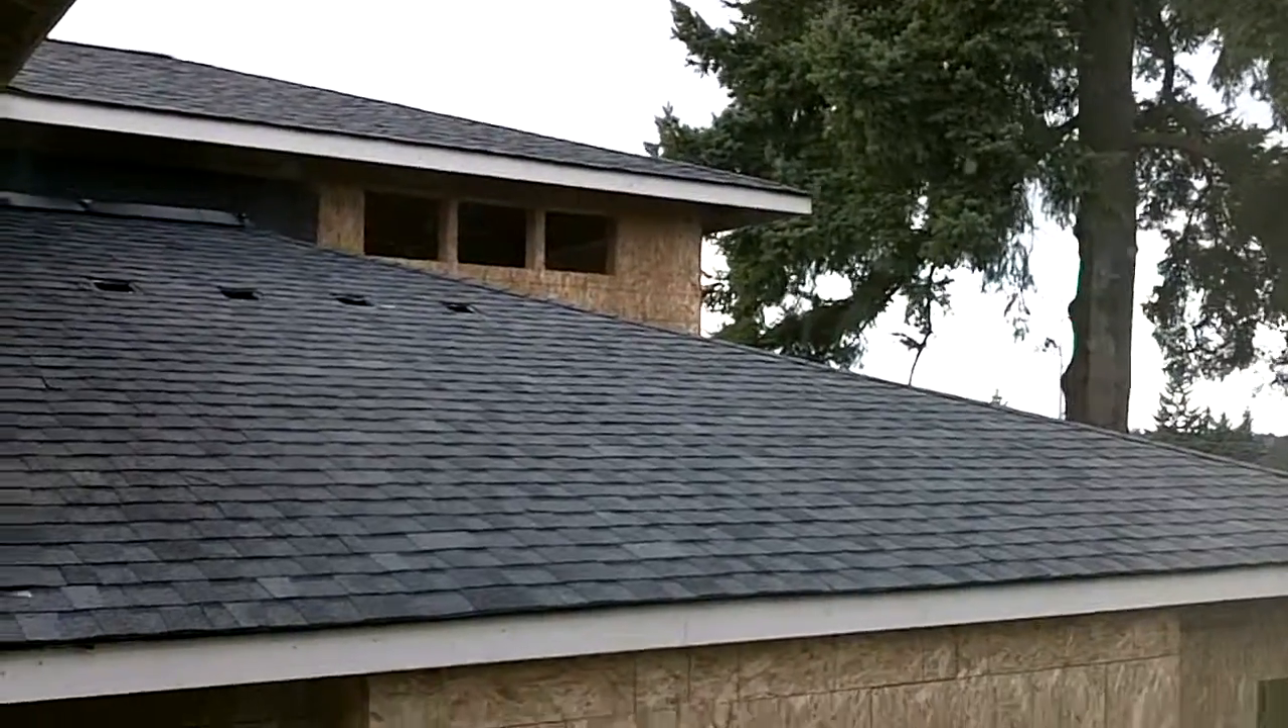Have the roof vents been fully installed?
No.